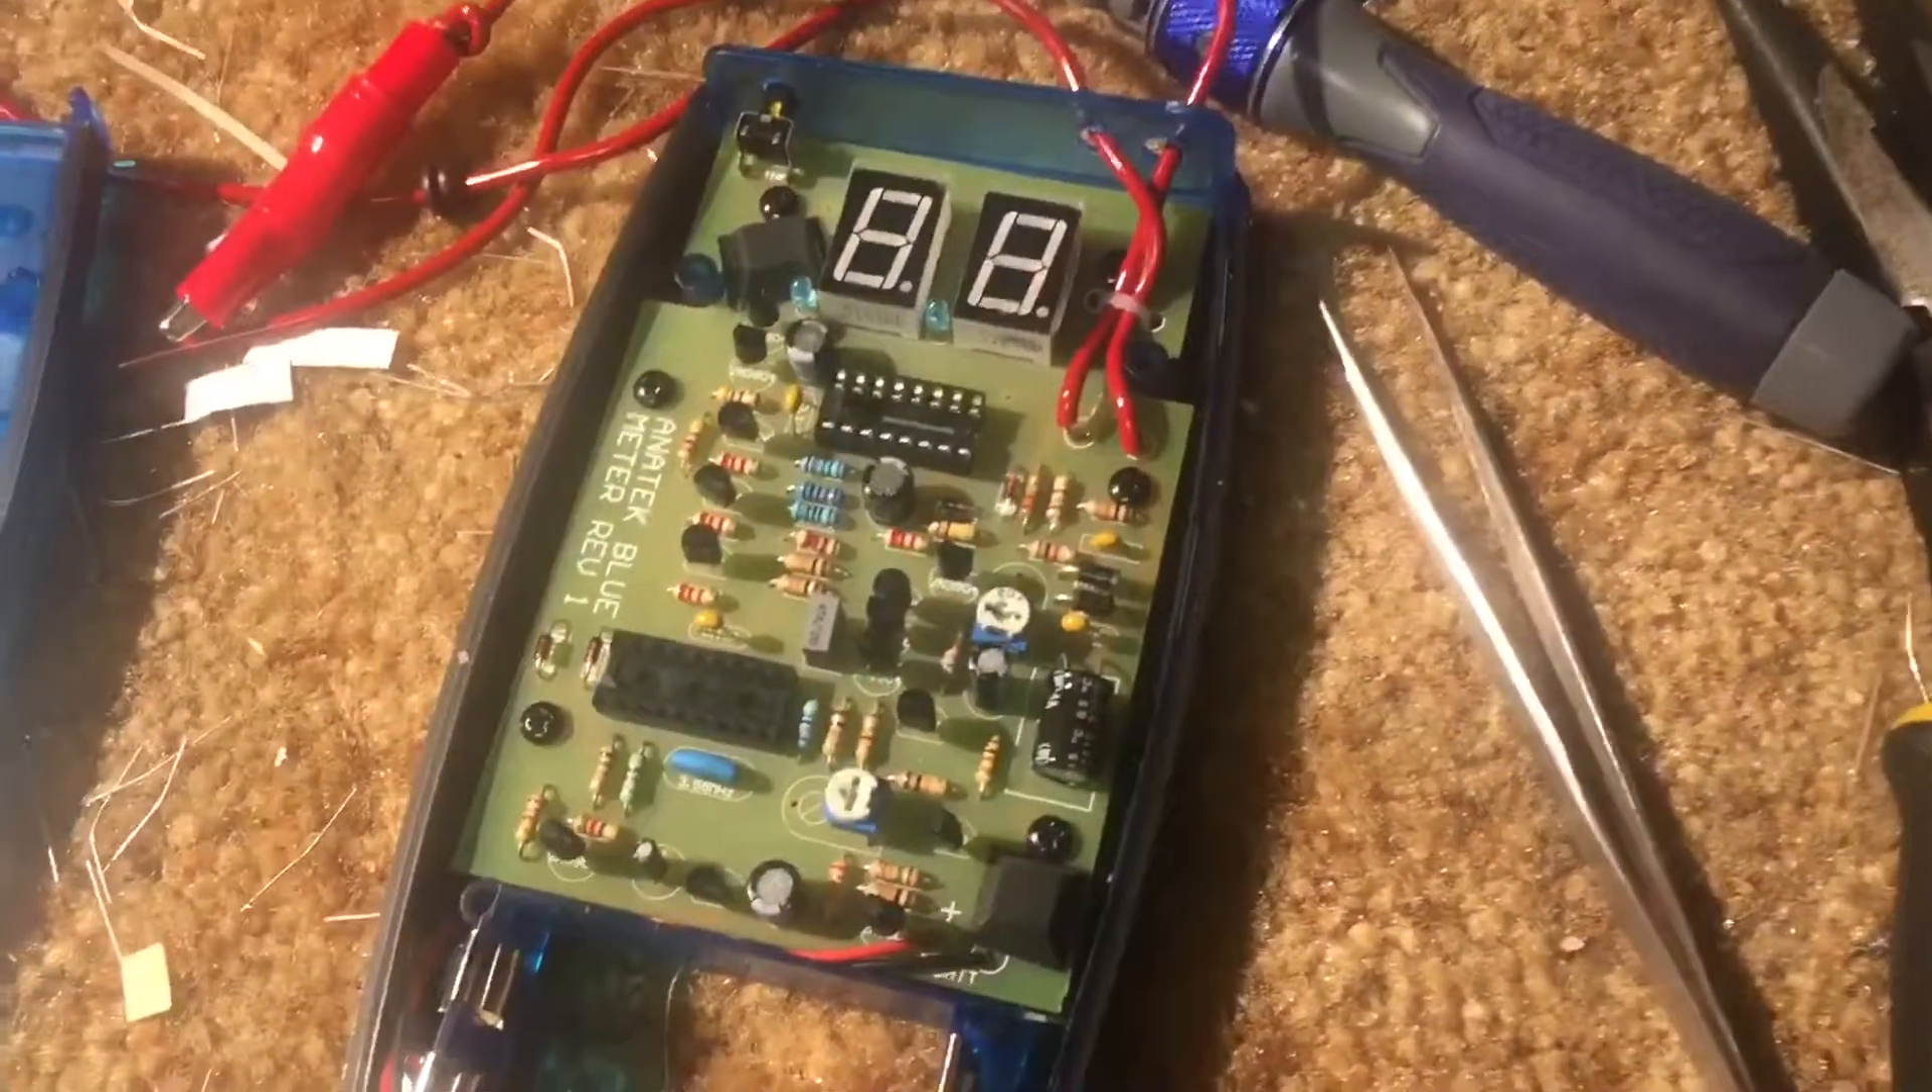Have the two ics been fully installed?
No.